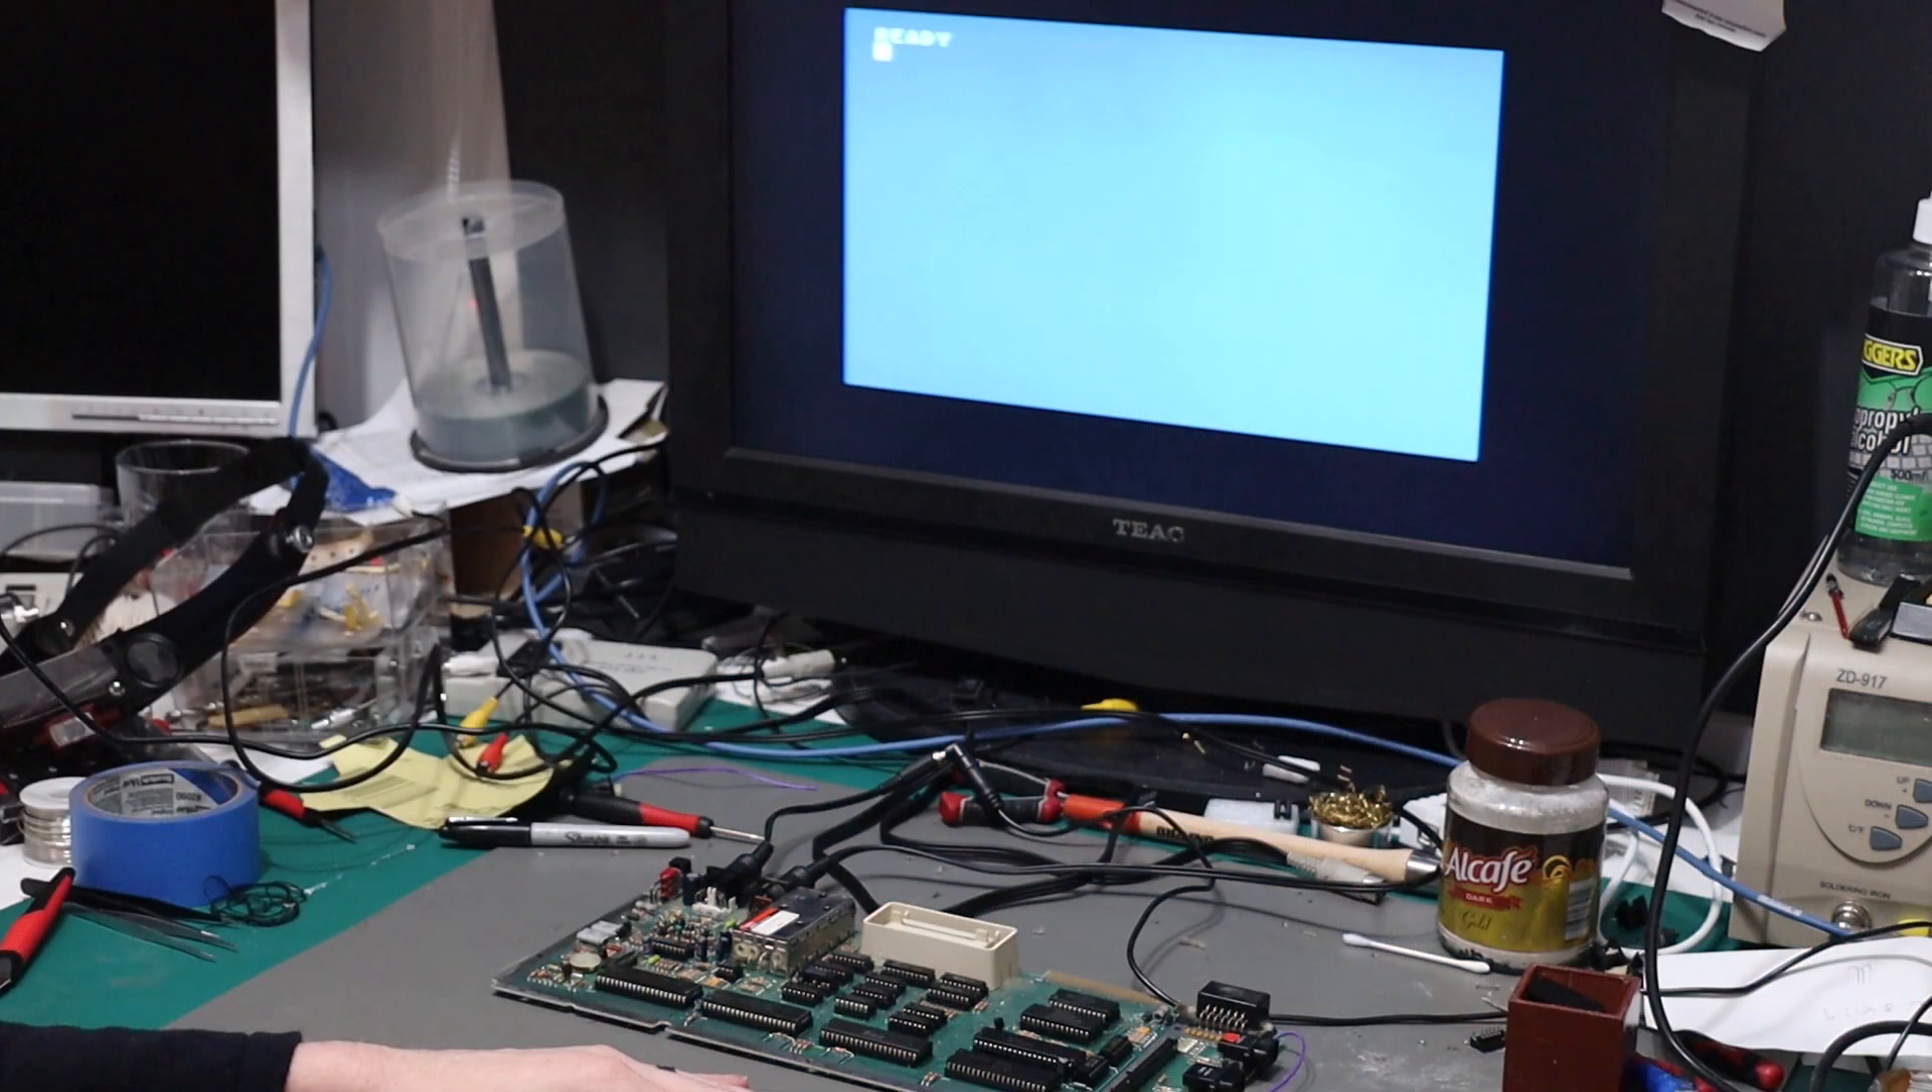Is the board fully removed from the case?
Yes.